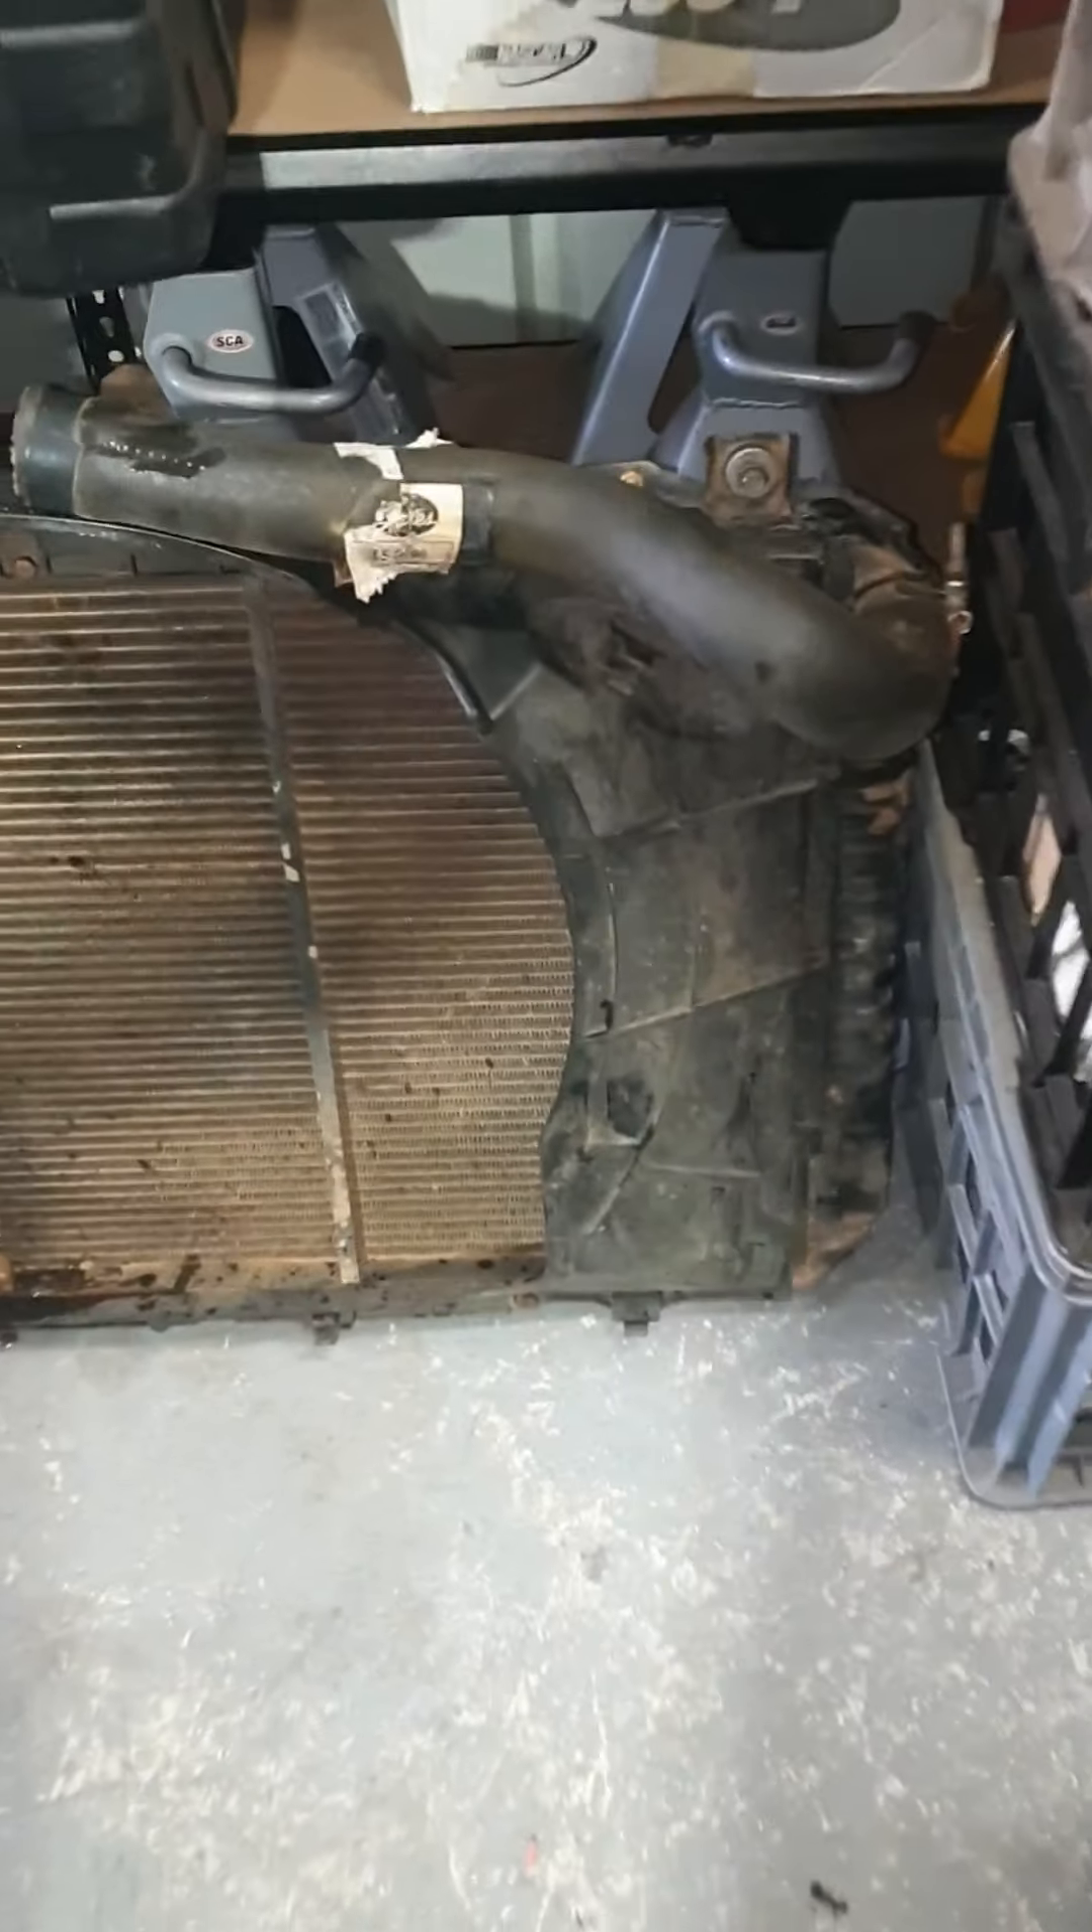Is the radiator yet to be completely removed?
No.